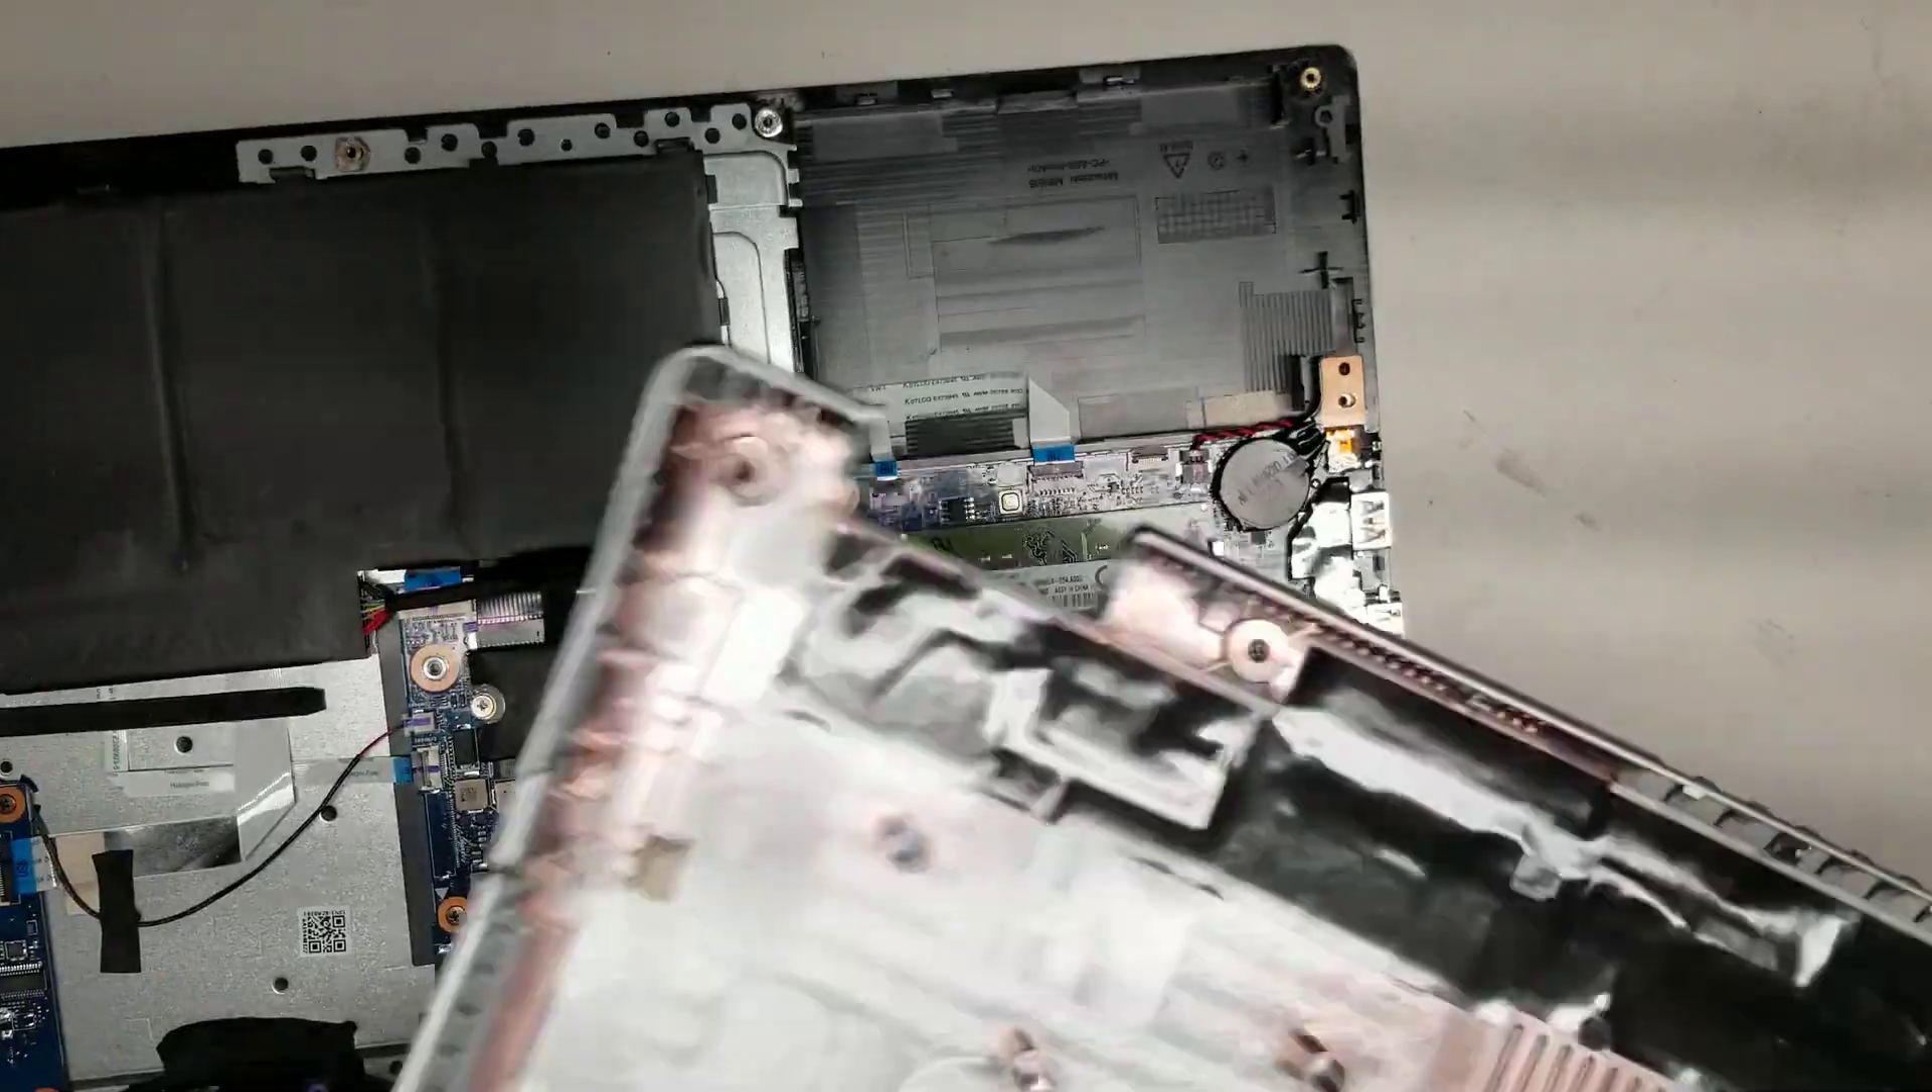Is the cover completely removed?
Yes.